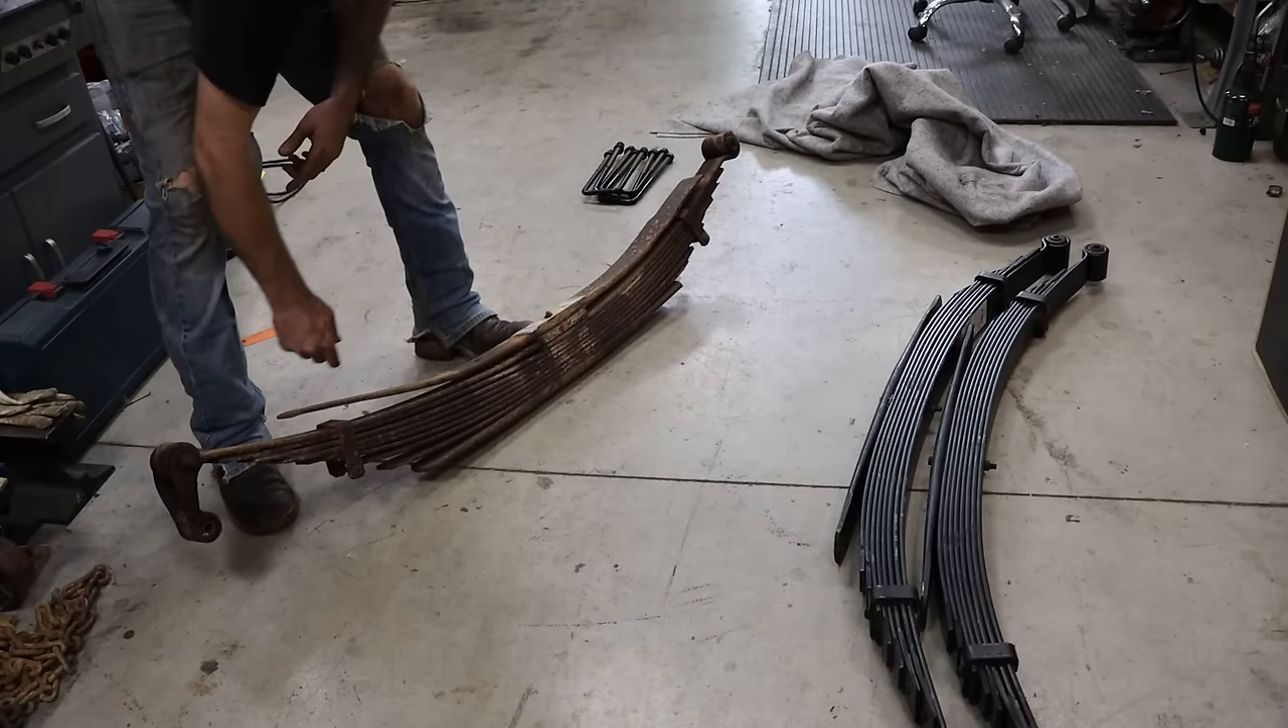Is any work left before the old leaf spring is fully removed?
No.